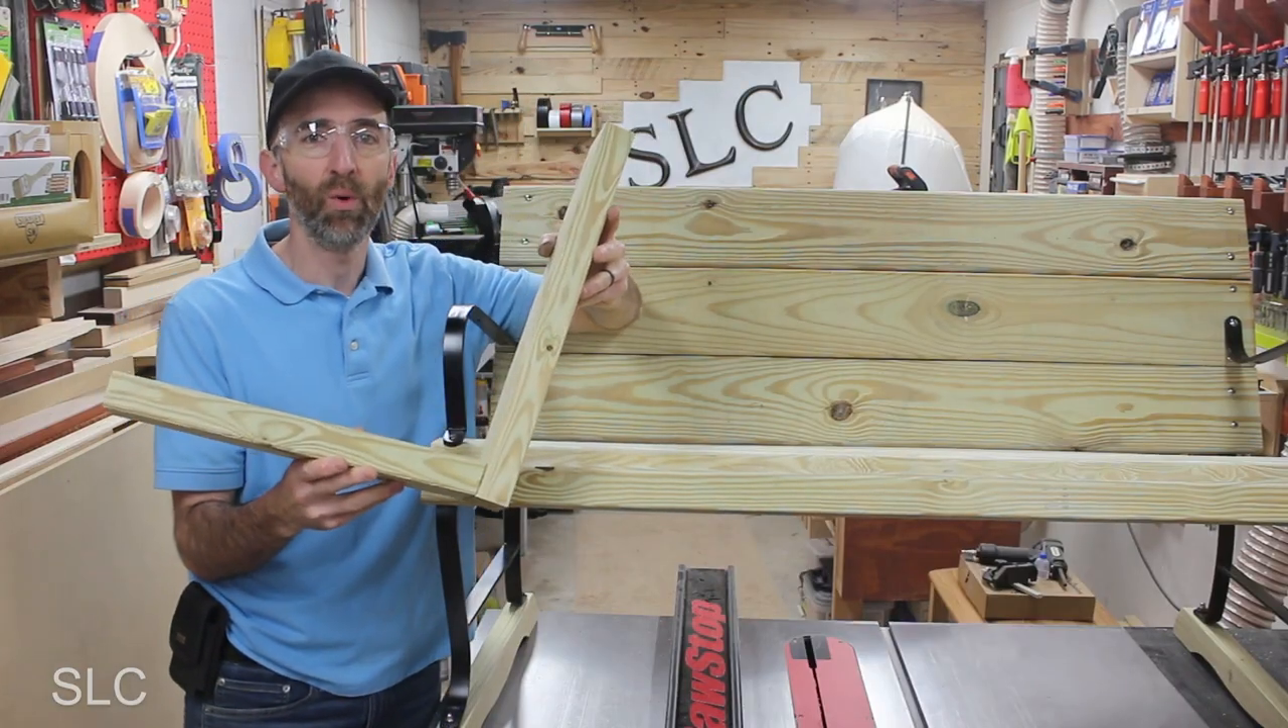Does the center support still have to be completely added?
Yes.